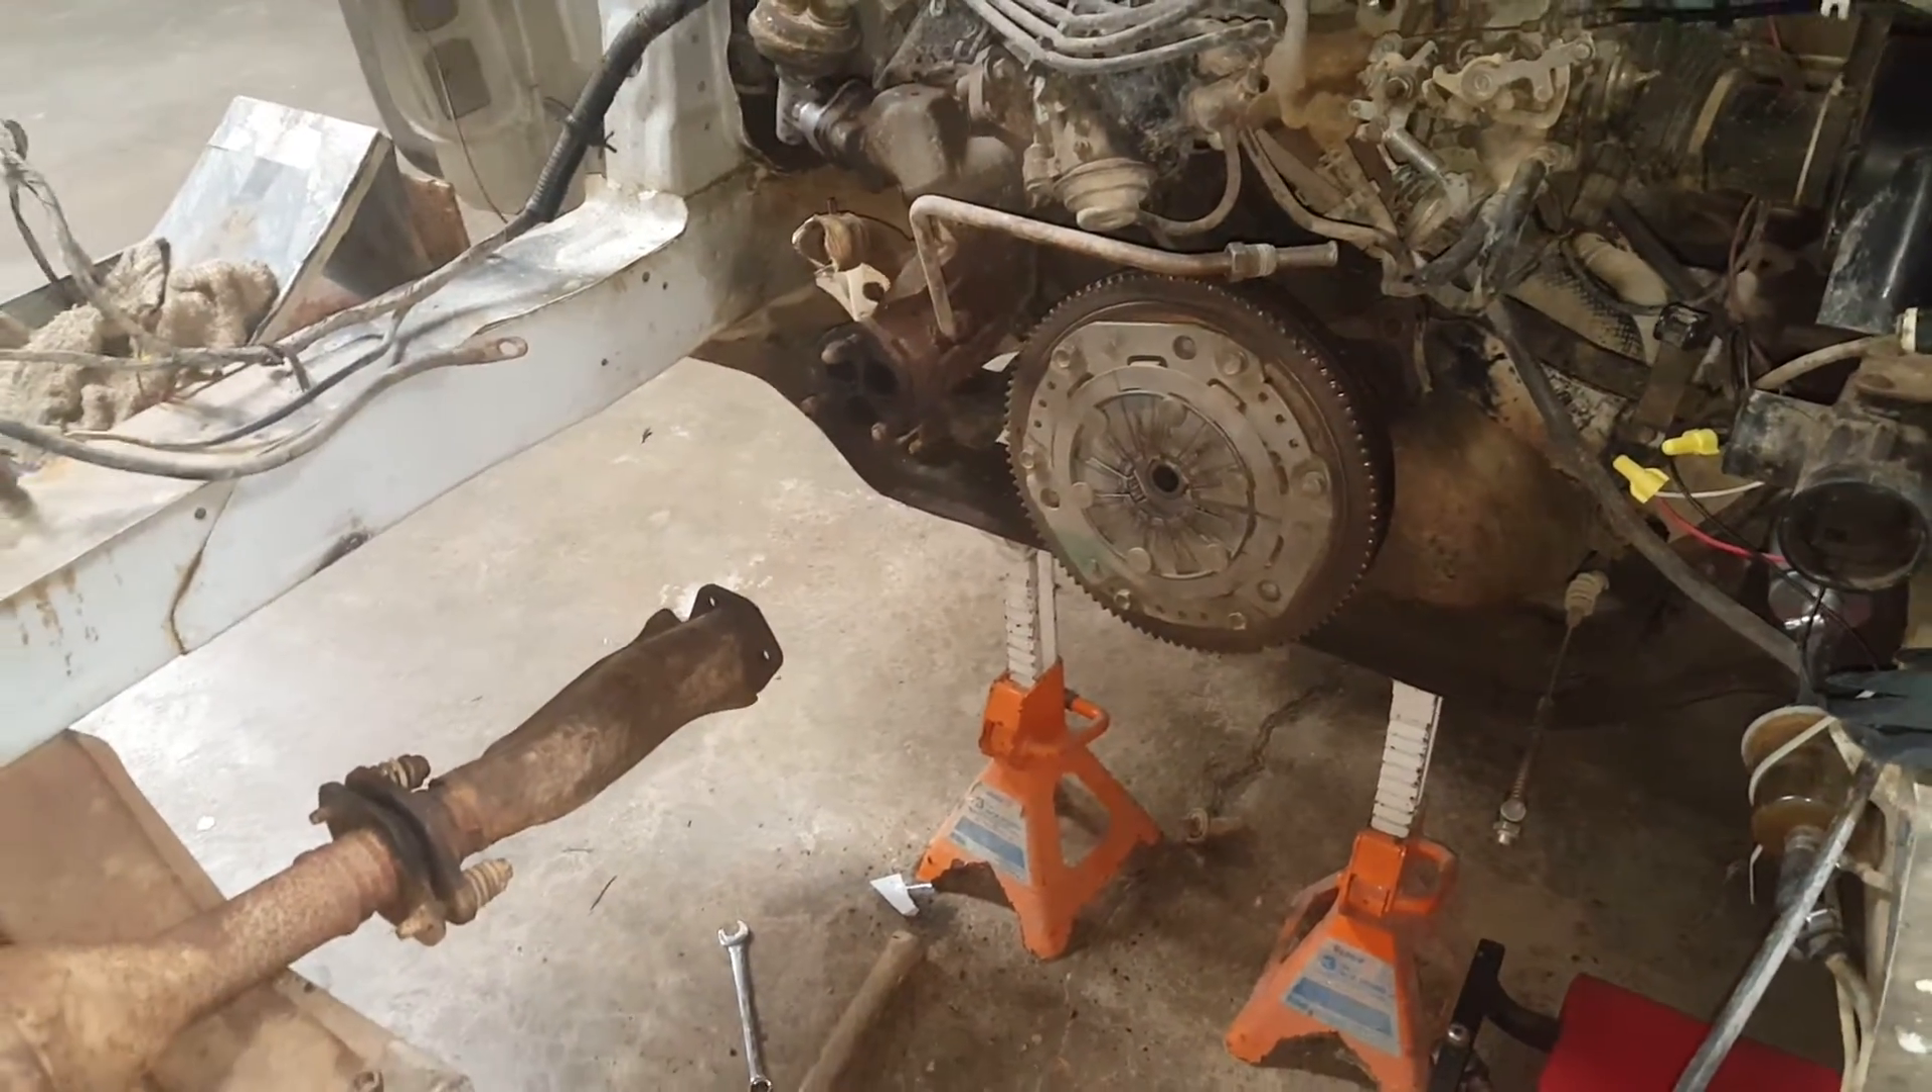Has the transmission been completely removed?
Yes.